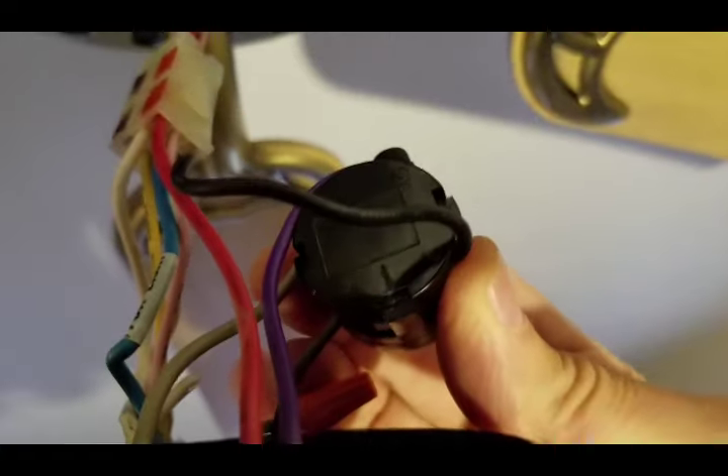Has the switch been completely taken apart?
No.